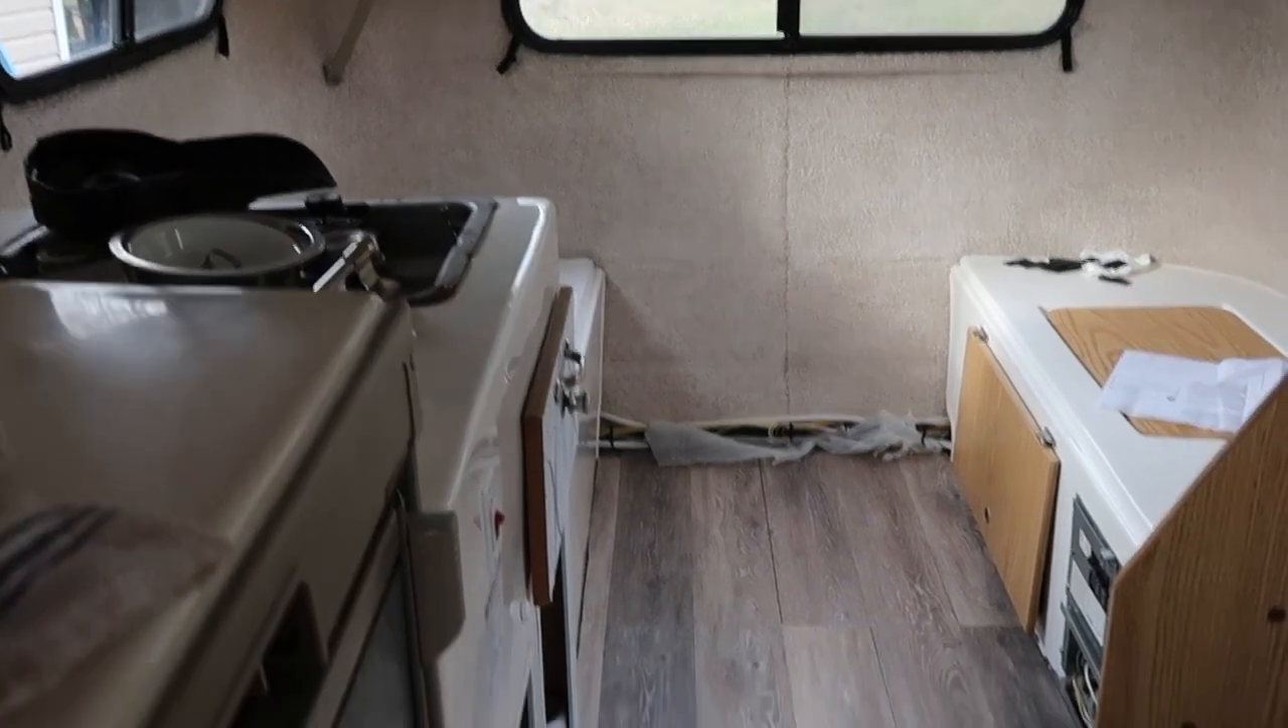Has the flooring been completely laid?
Yes.